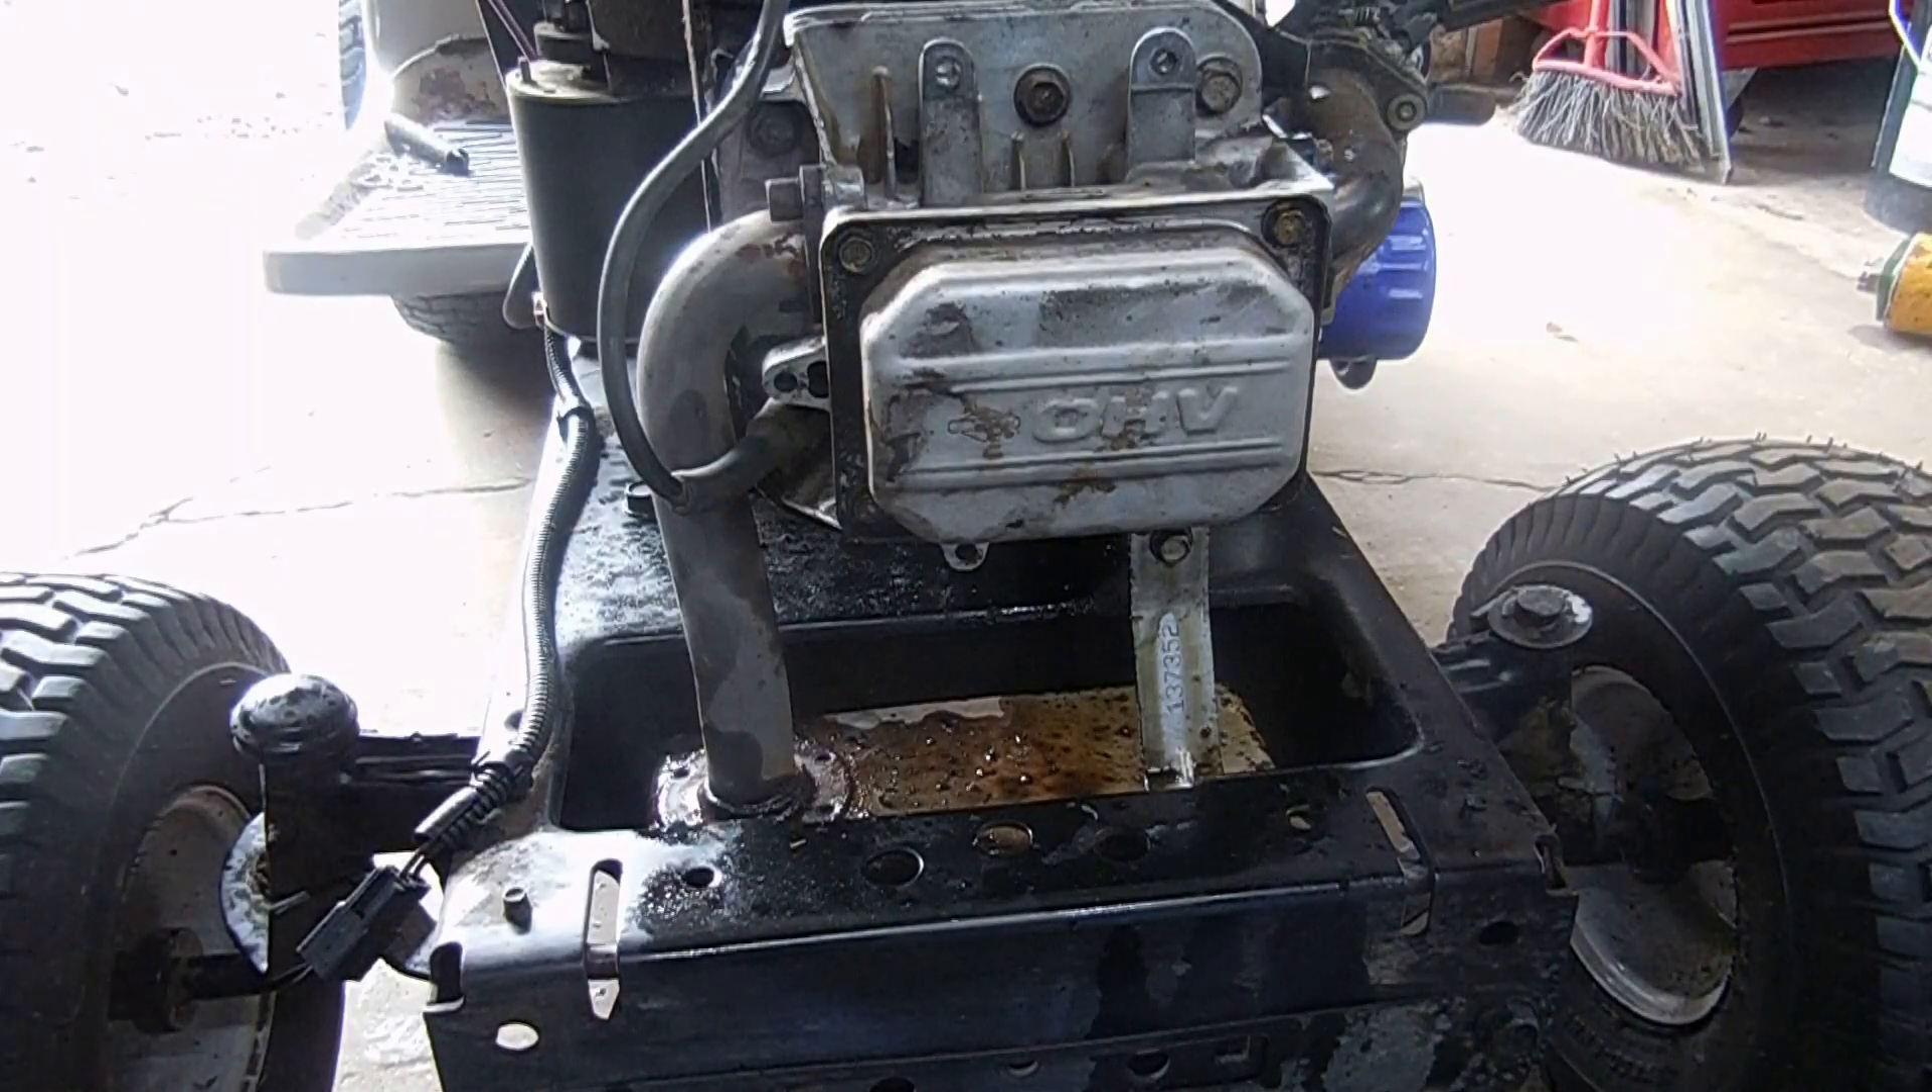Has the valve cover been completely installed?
Yes.